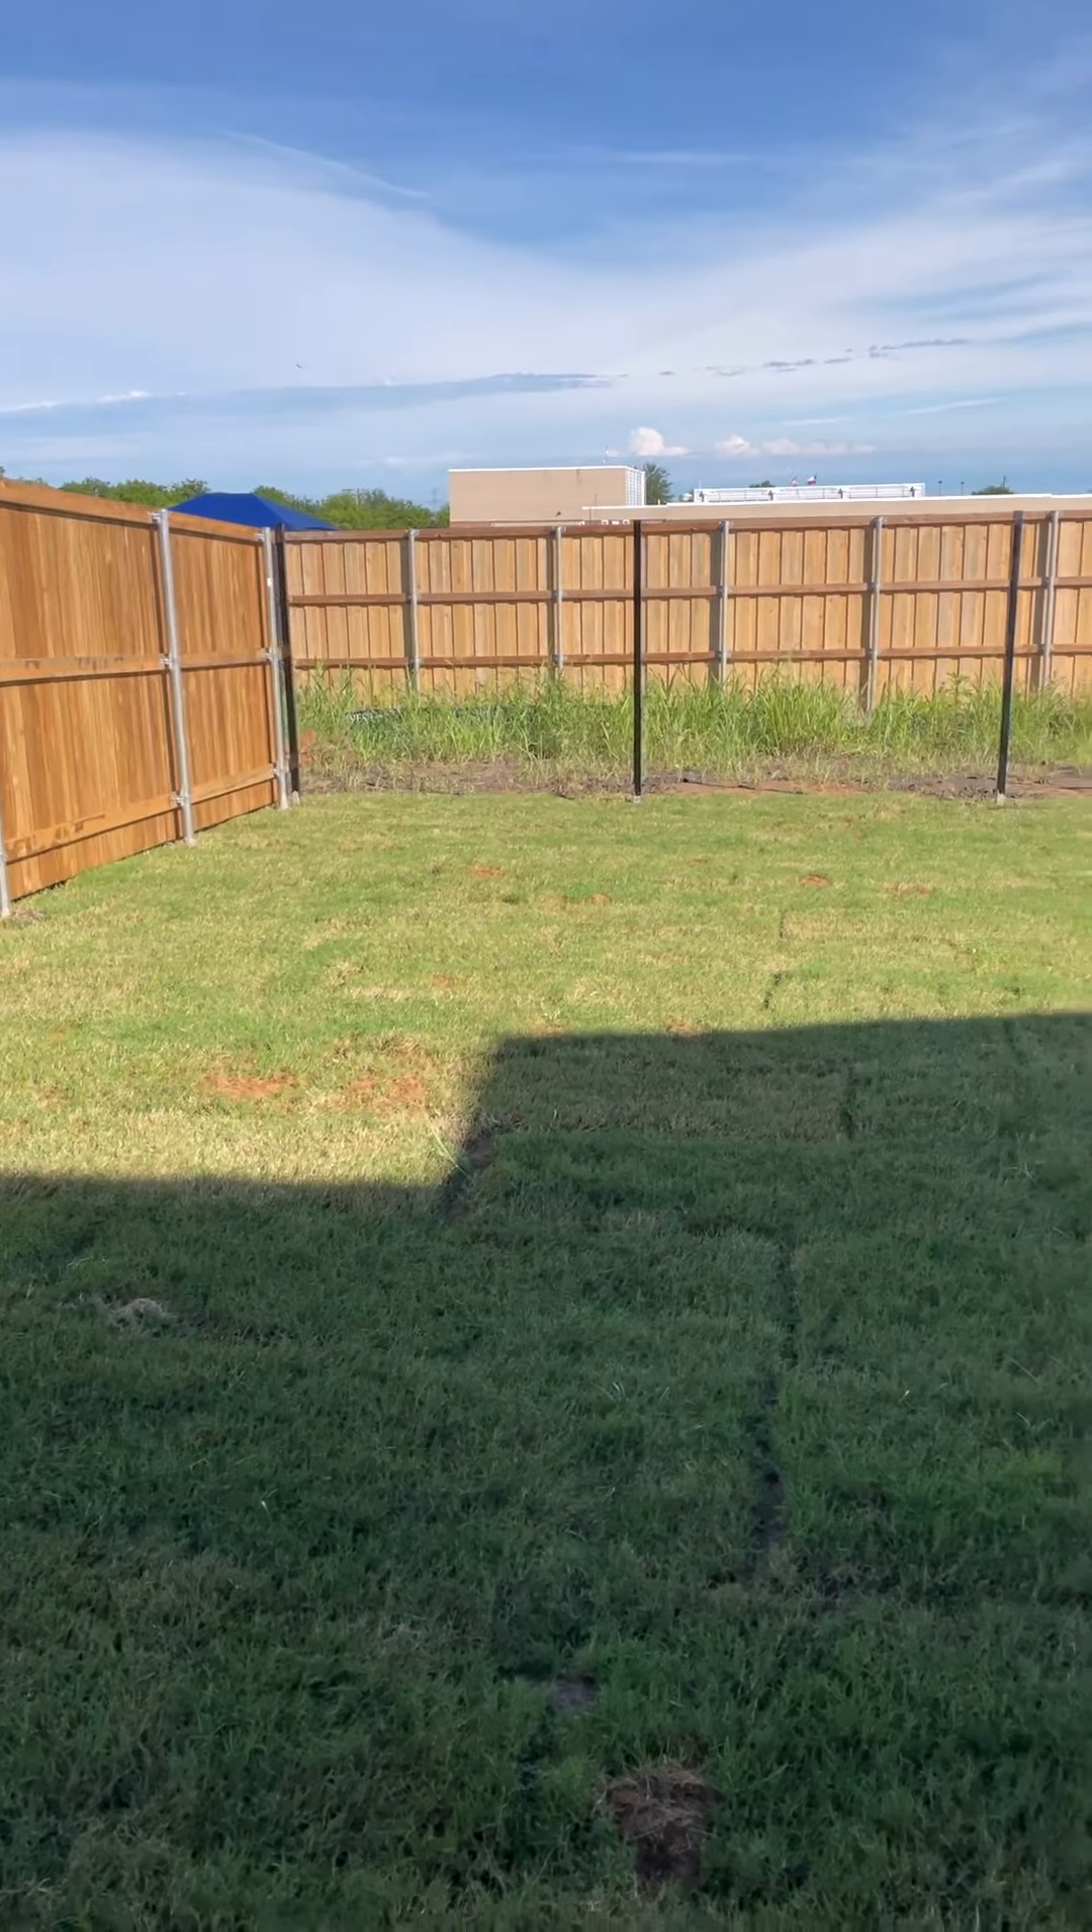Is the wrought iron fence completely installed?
No.